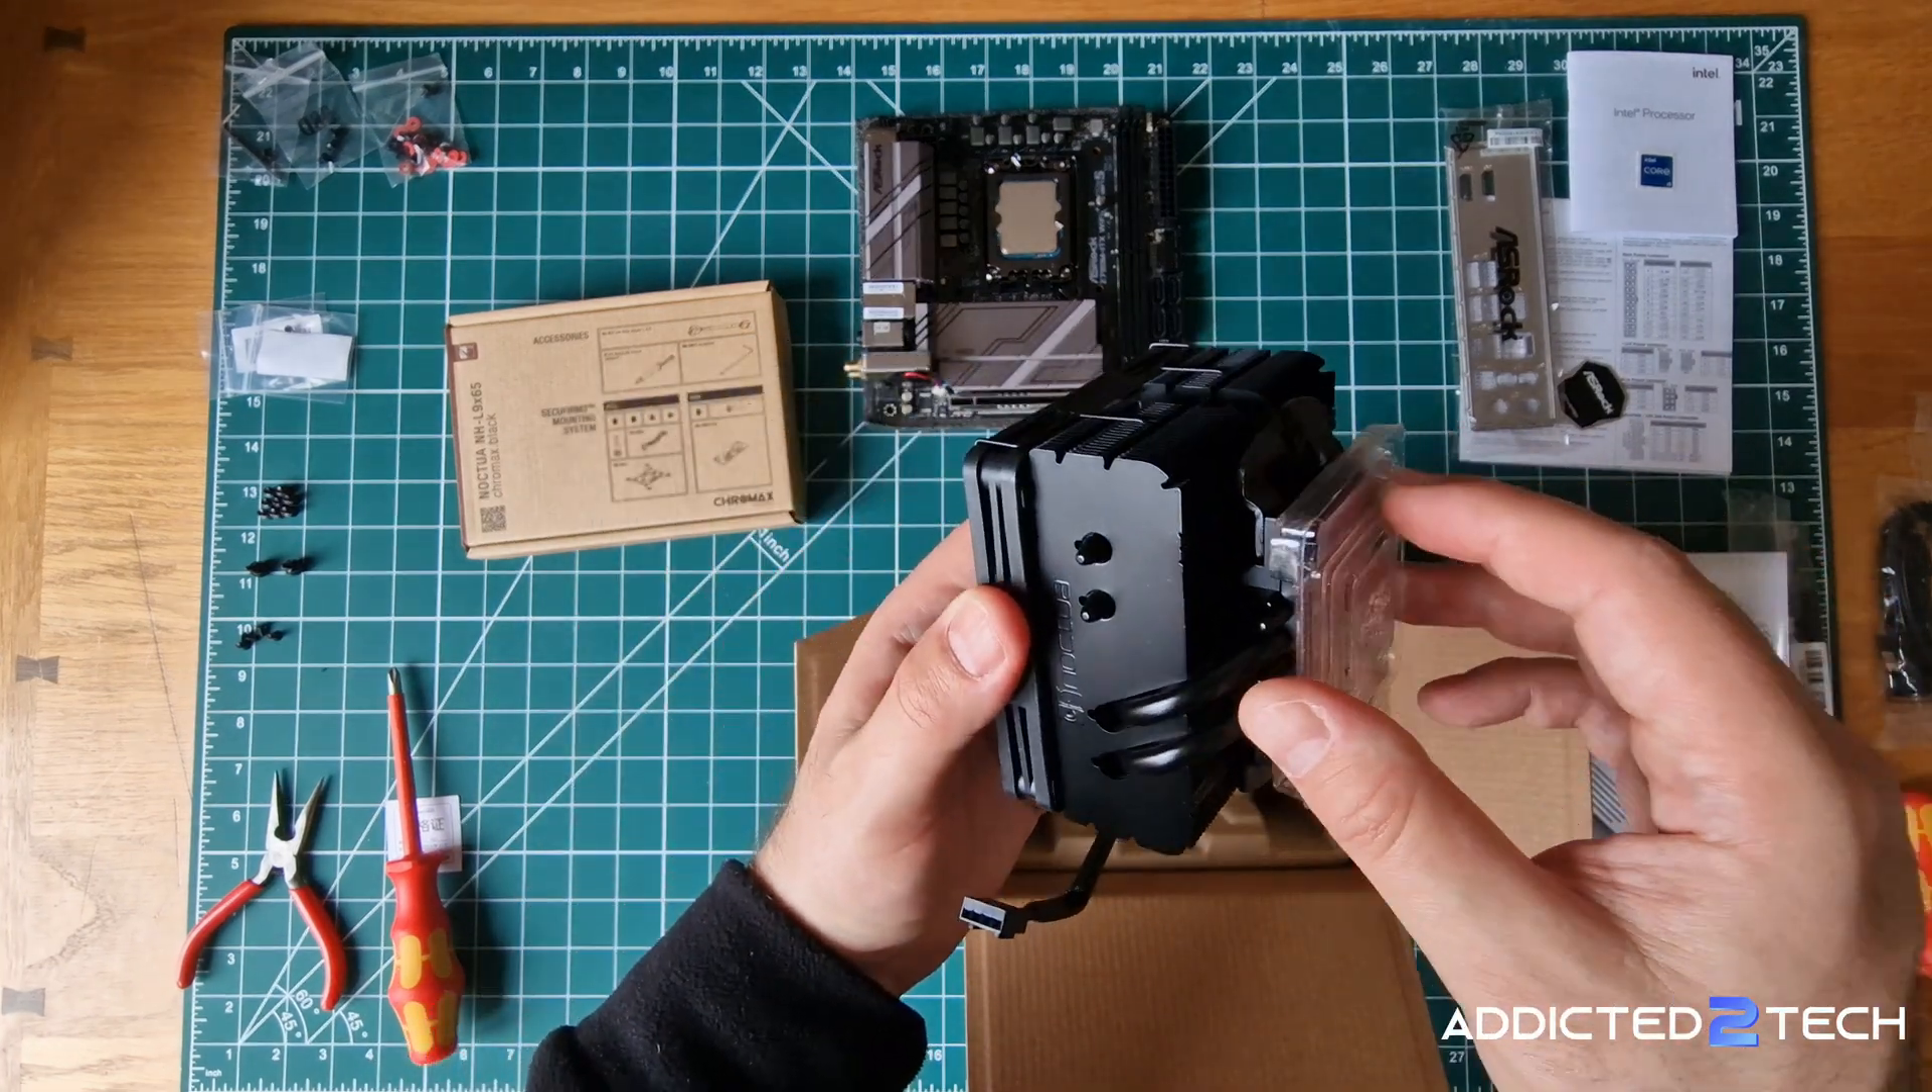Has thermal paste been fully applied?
No.